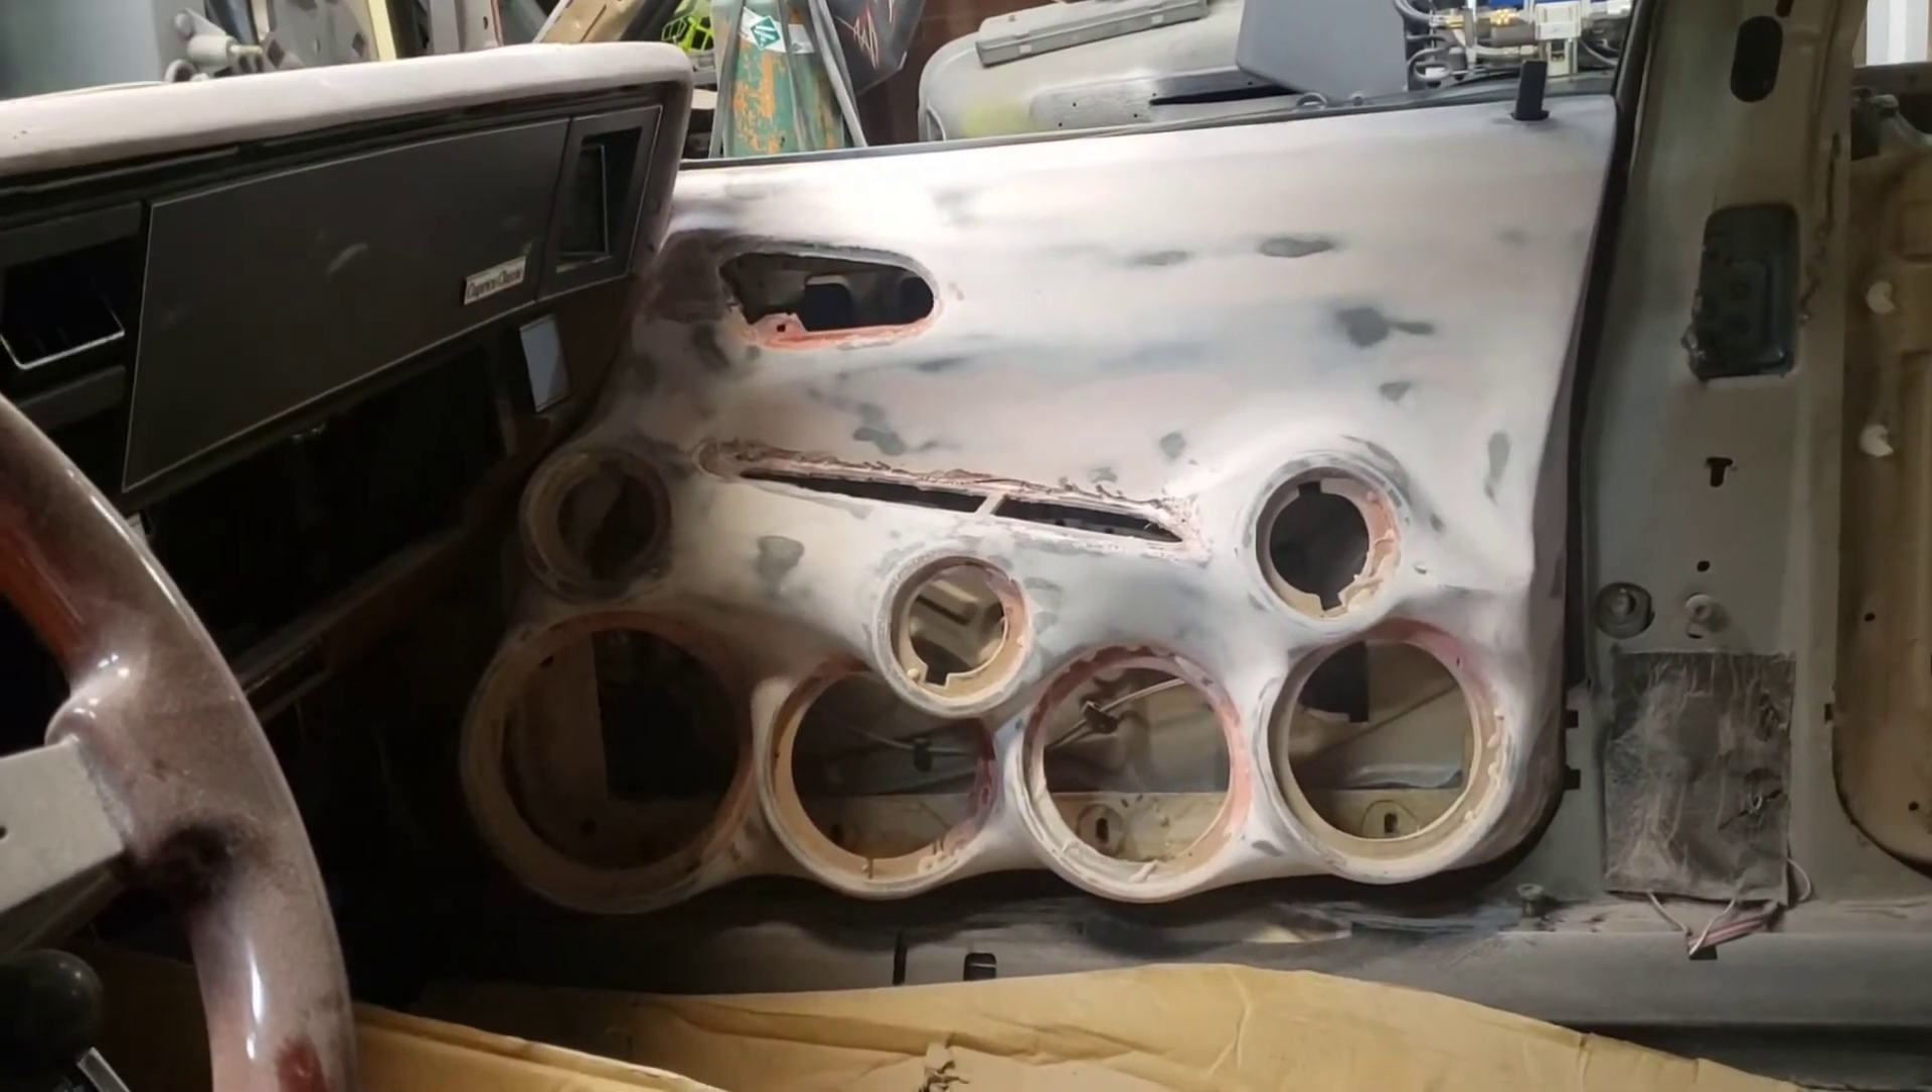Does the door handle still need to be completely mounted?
Yes.